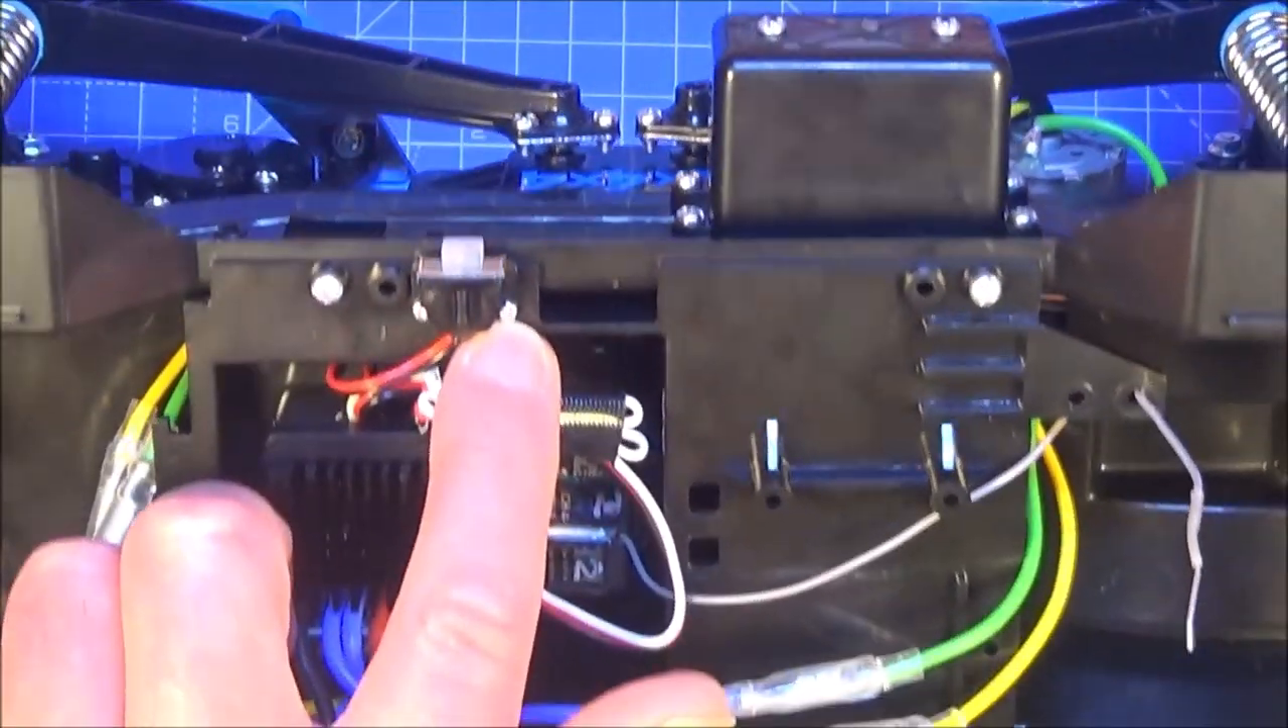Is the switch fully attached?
Yes.